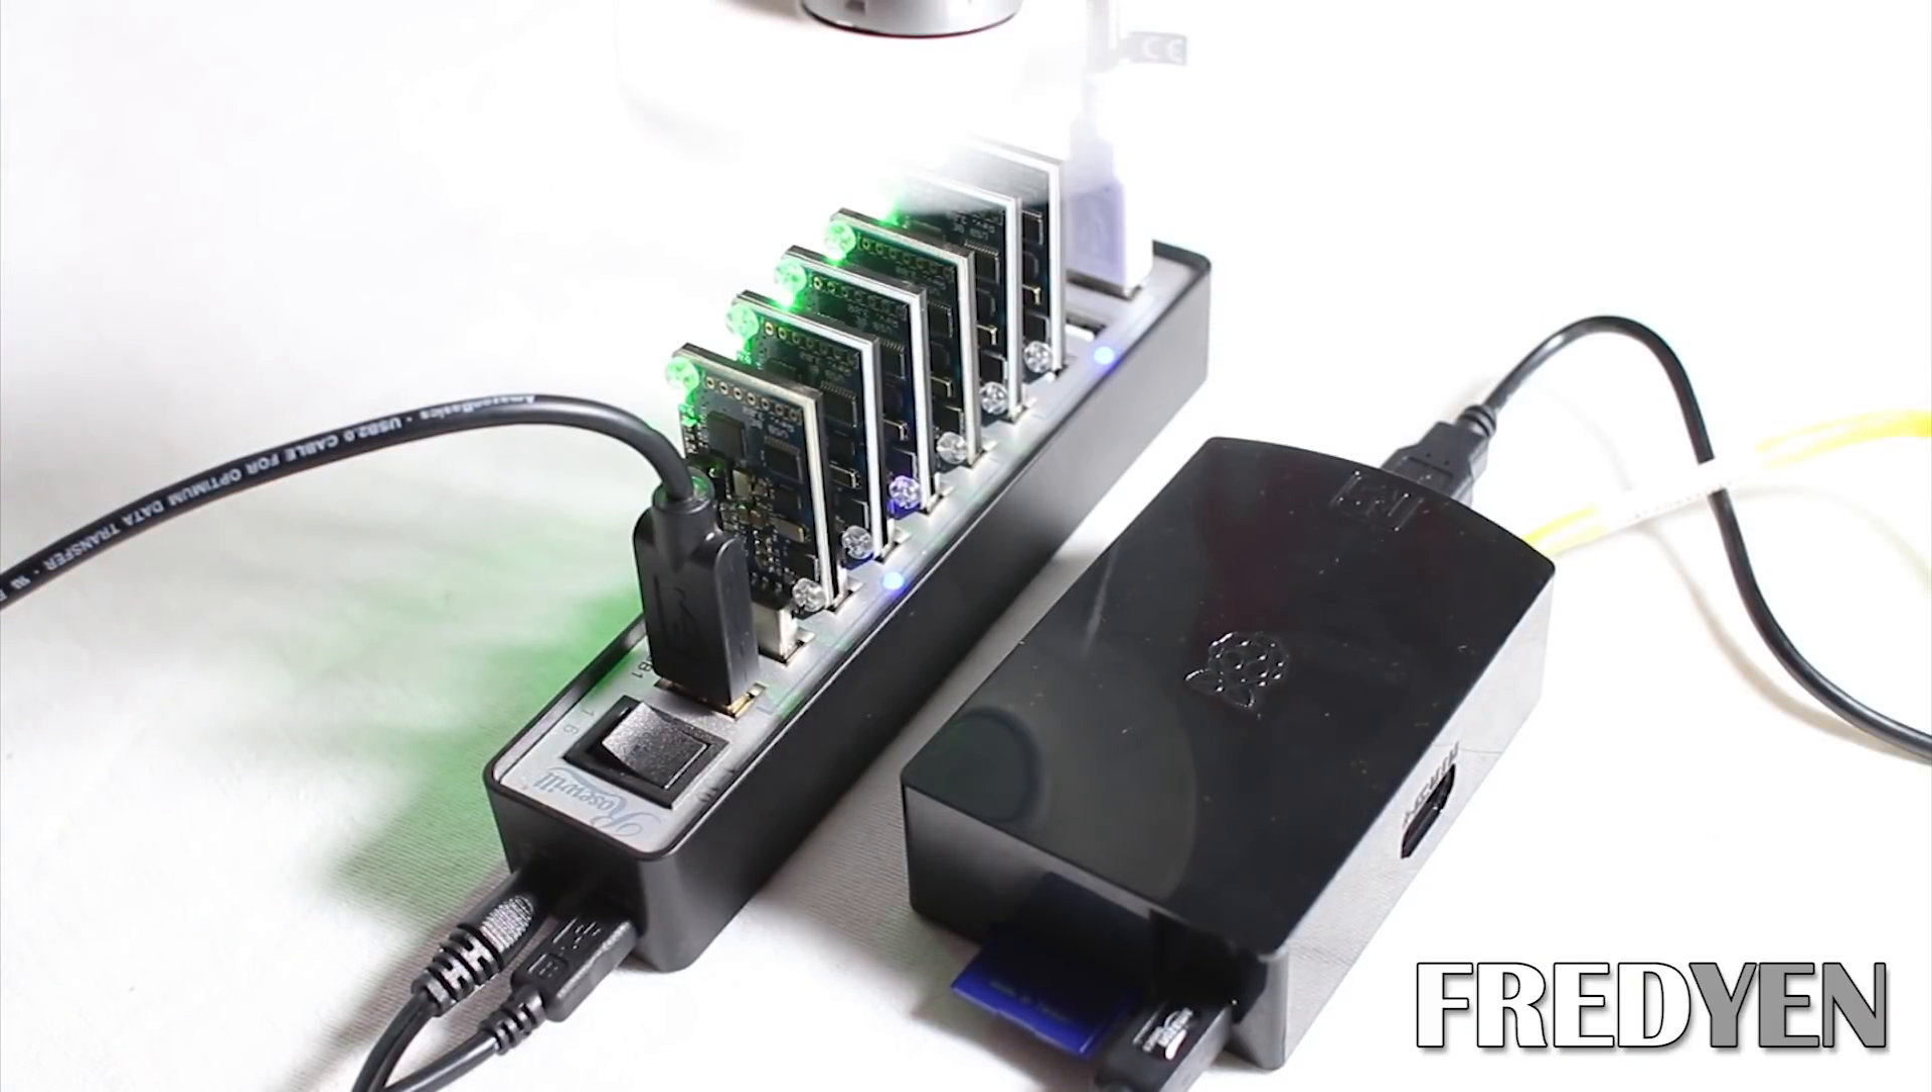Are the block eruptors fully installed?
Yes.